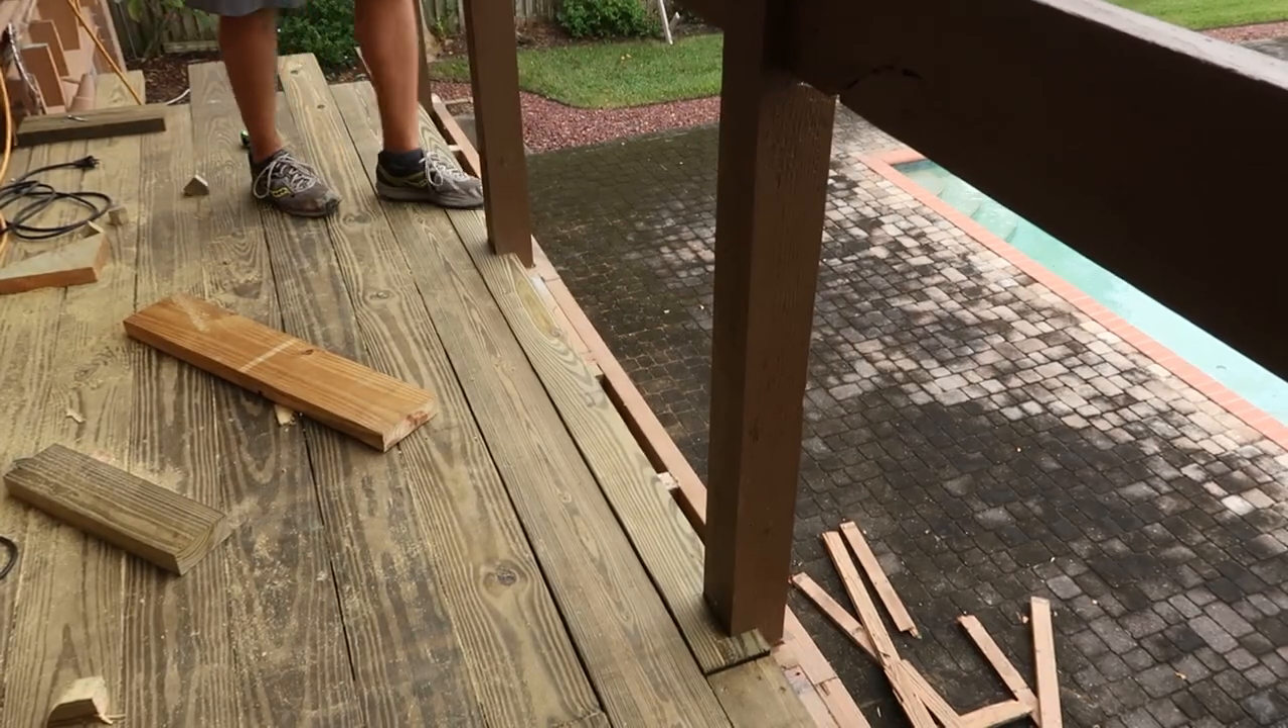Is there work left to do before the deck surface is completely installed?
Yes.